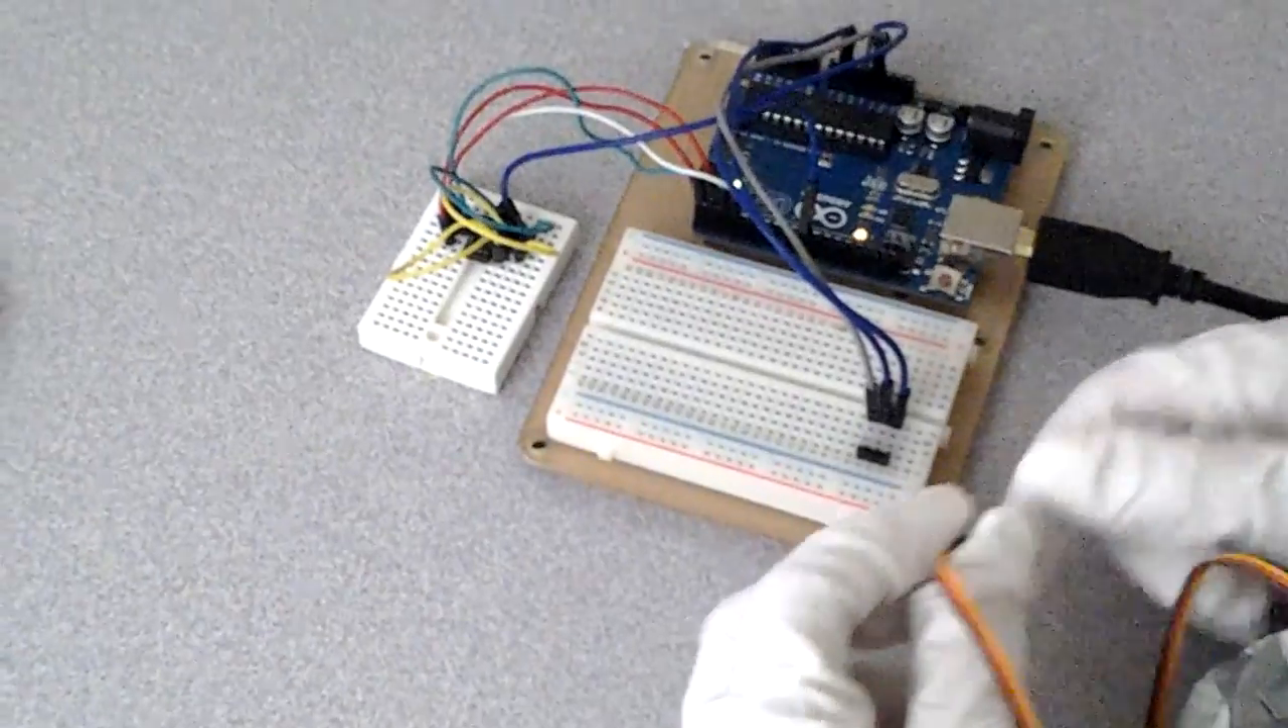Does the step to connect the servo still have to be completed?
Yes.